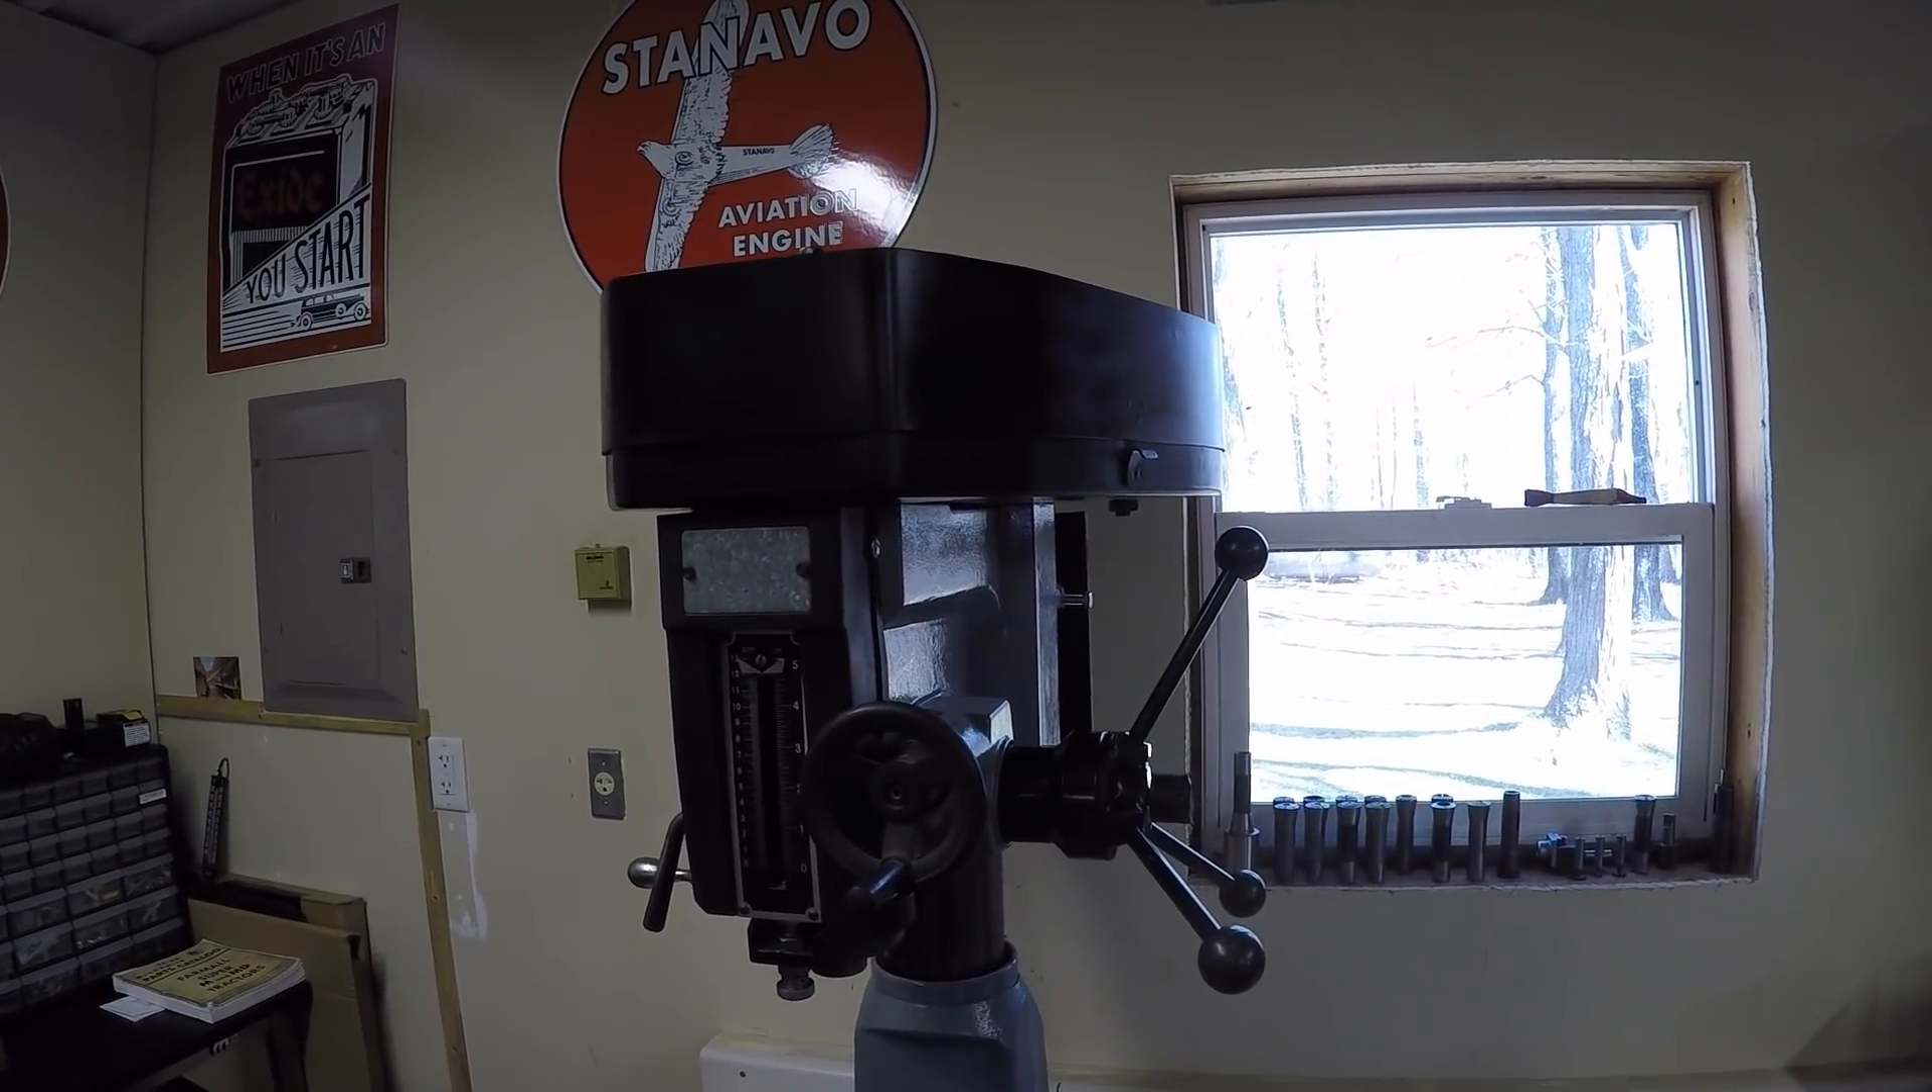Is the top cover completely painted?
Yes.